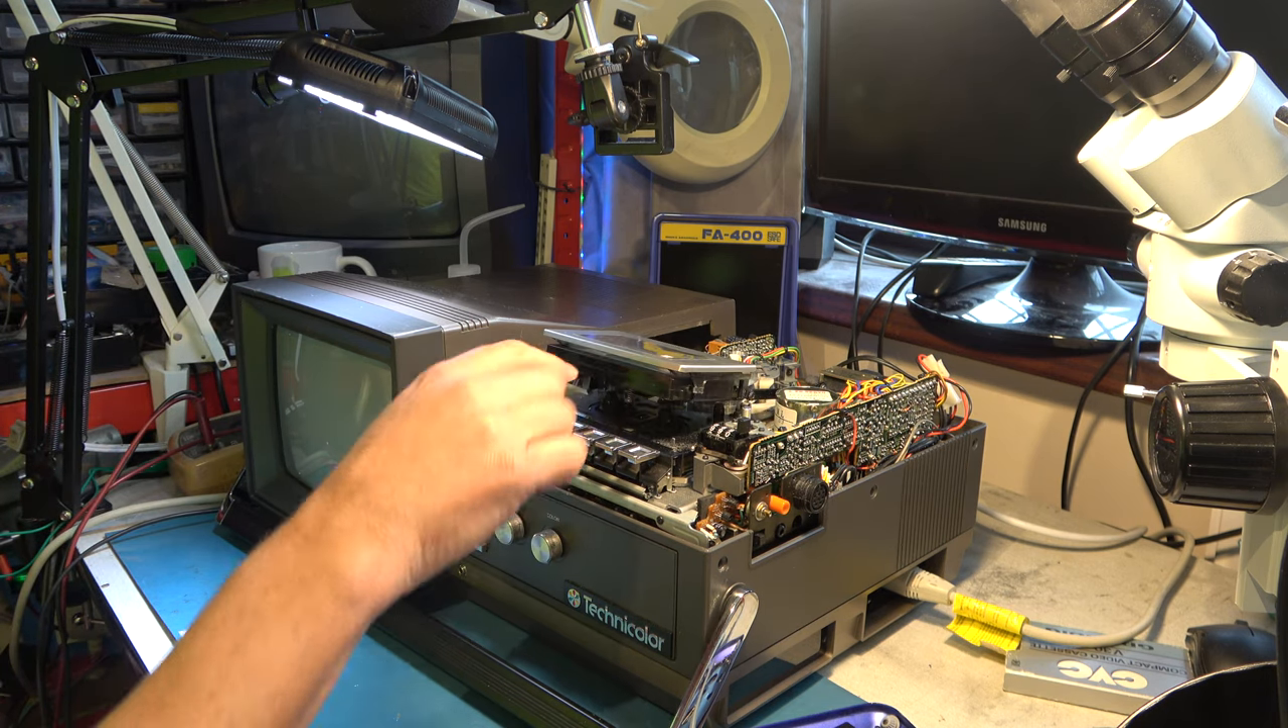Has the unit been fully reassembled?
No.